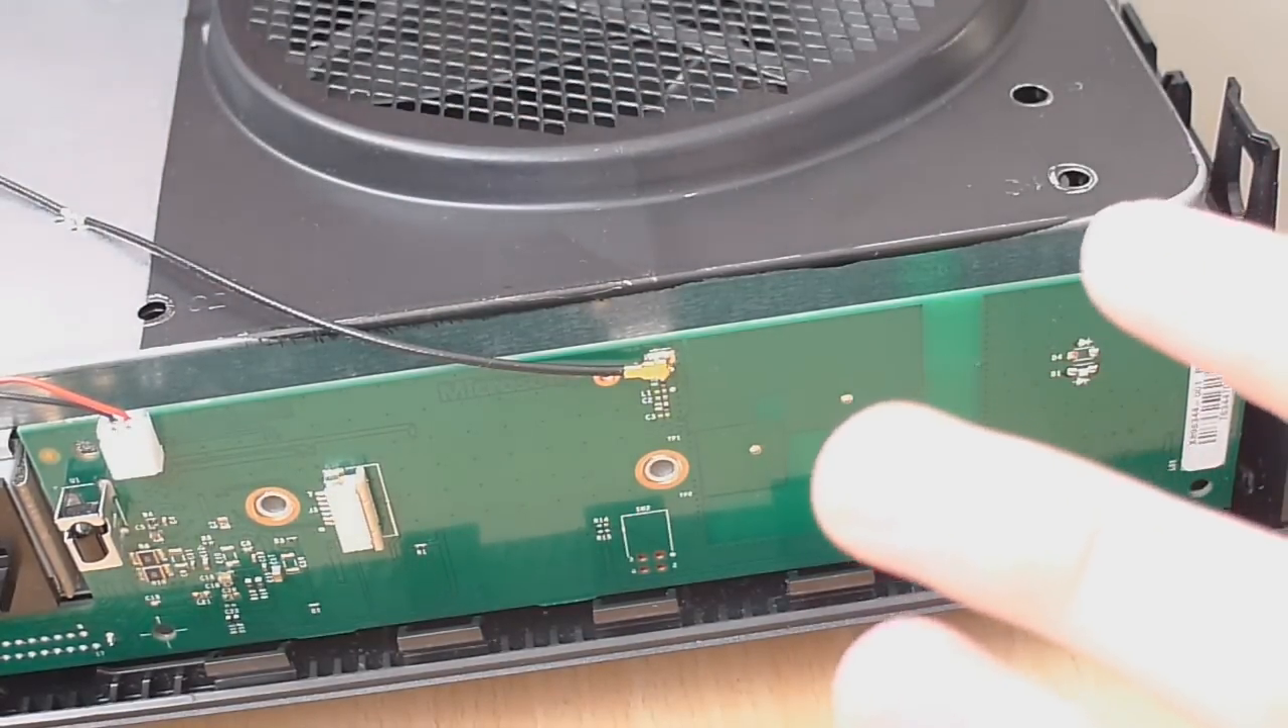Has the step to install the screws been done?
No.